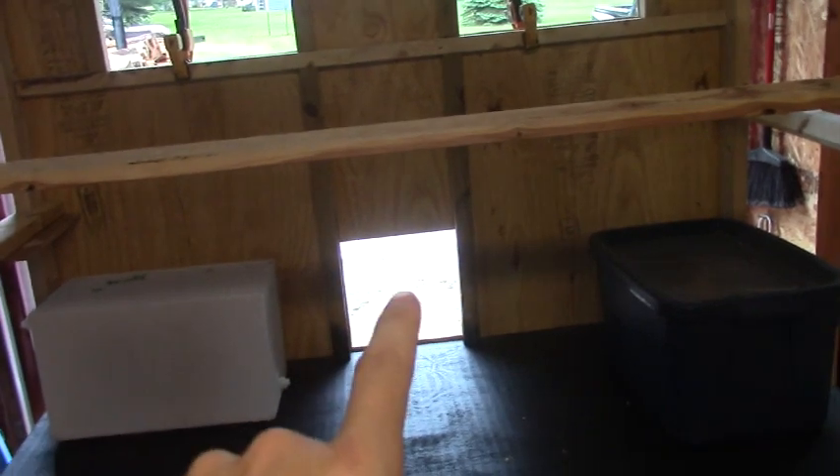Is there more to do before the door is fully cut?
No.